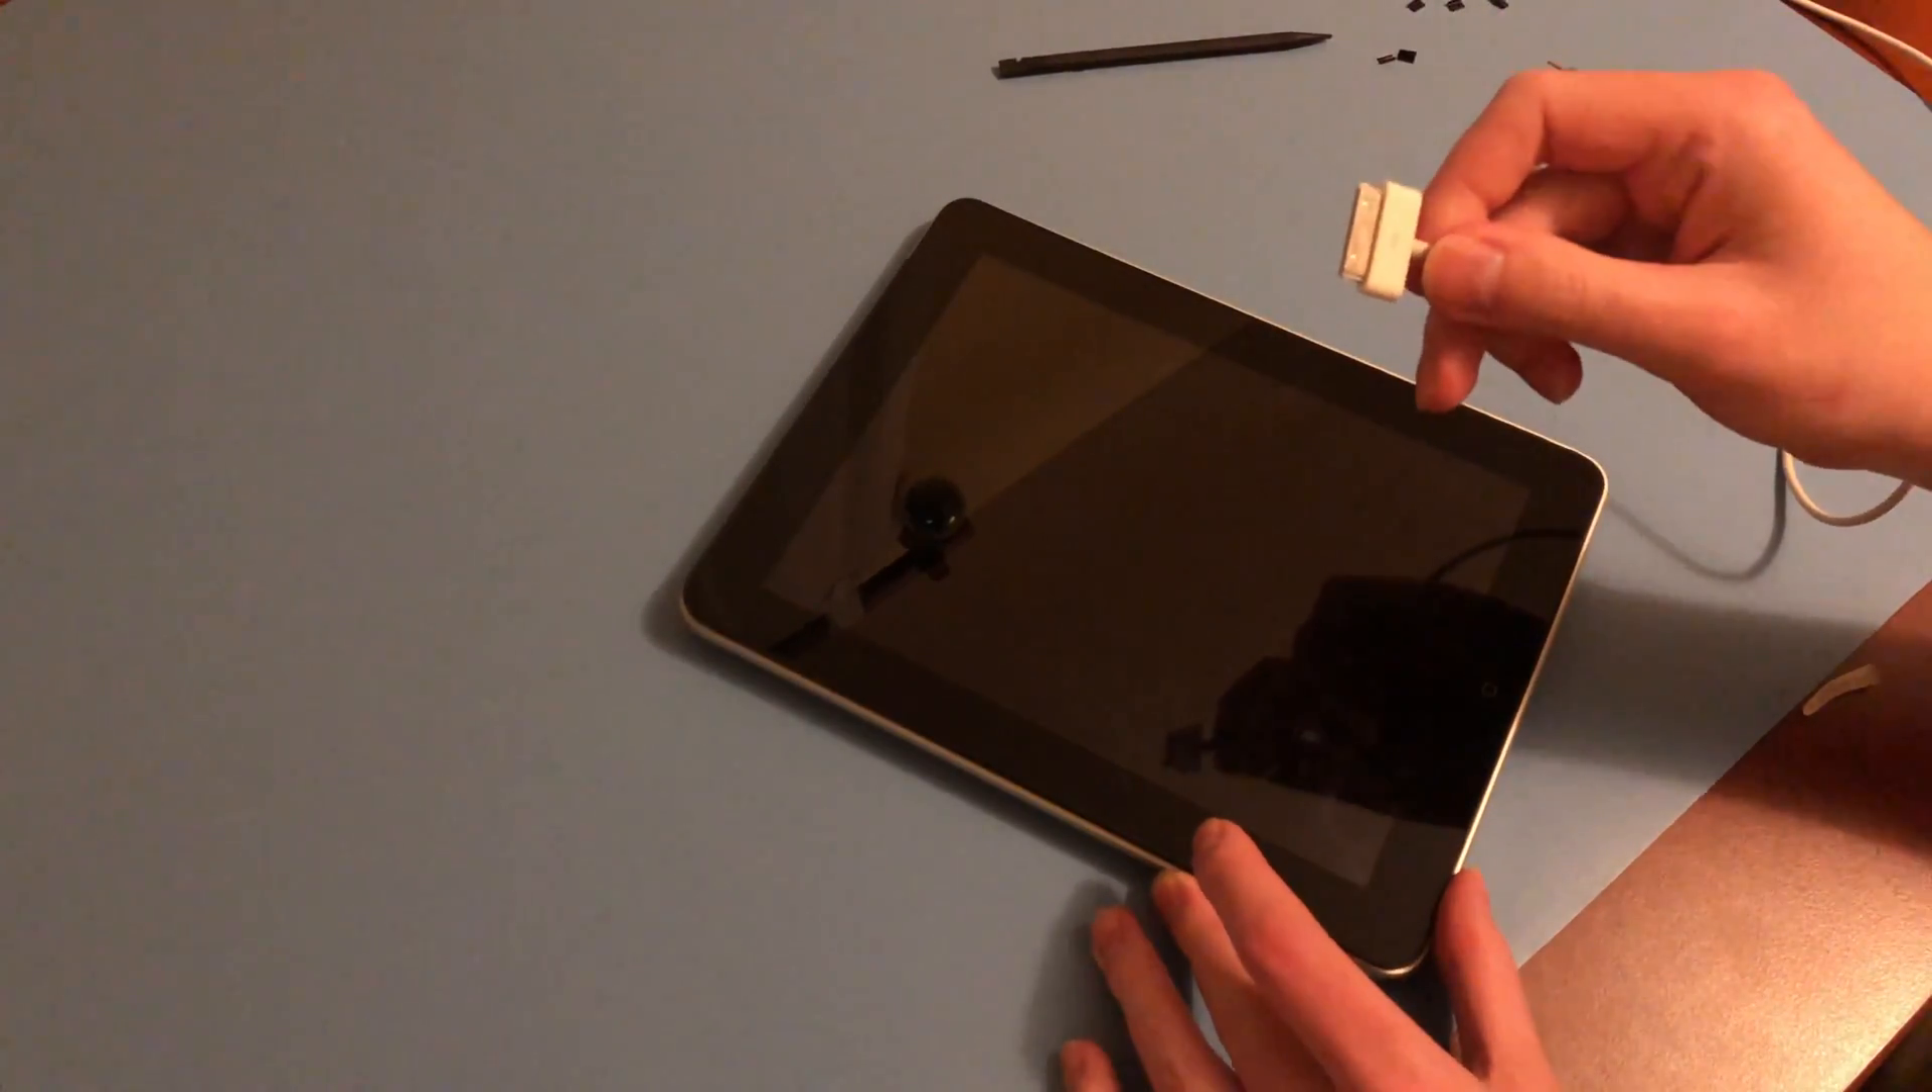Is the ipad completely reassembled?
Yes.